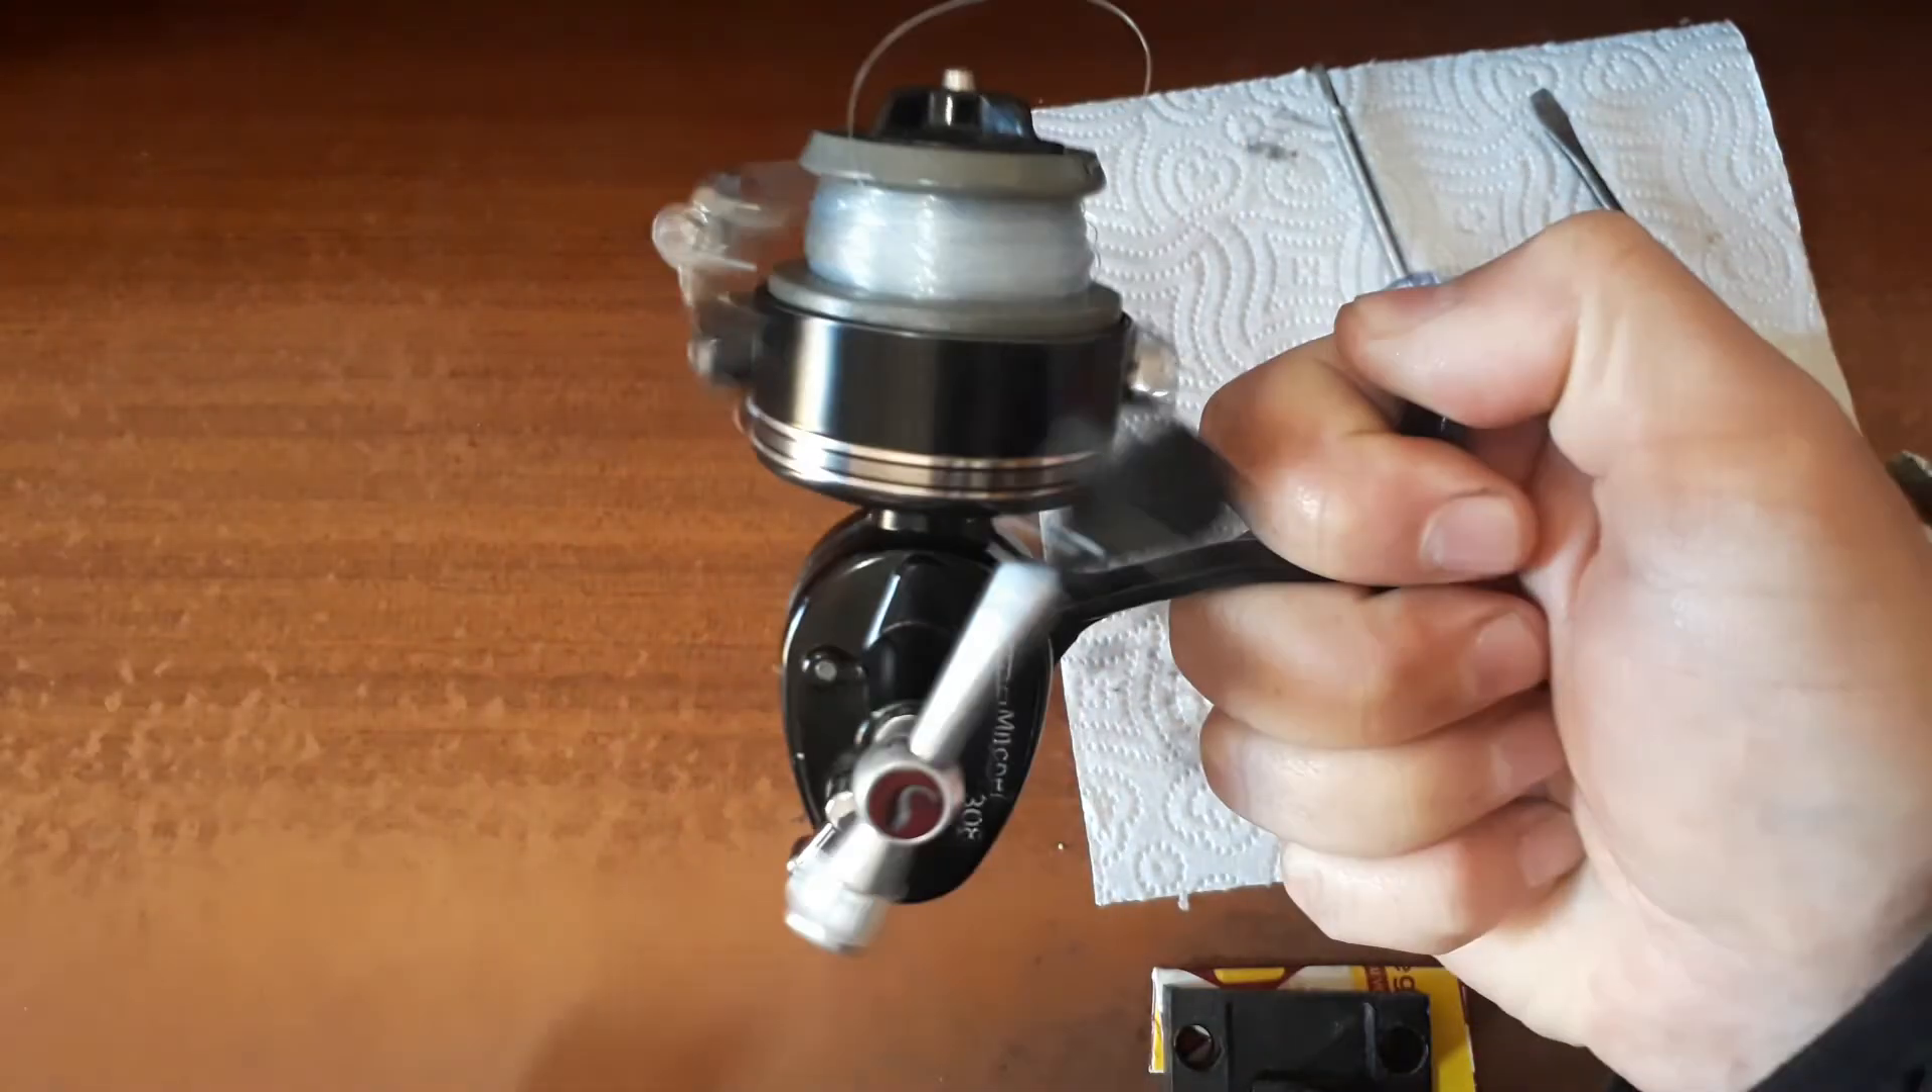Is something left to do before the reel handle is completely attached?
No.